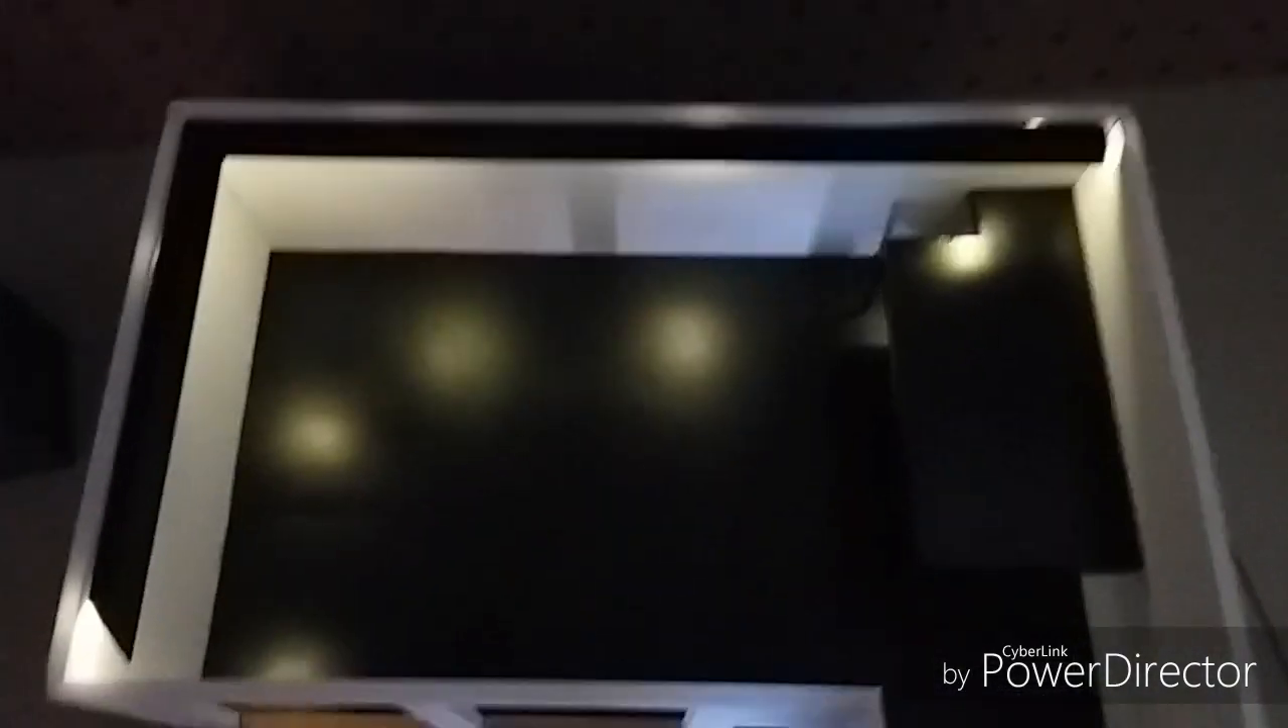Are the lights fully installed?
Yes.